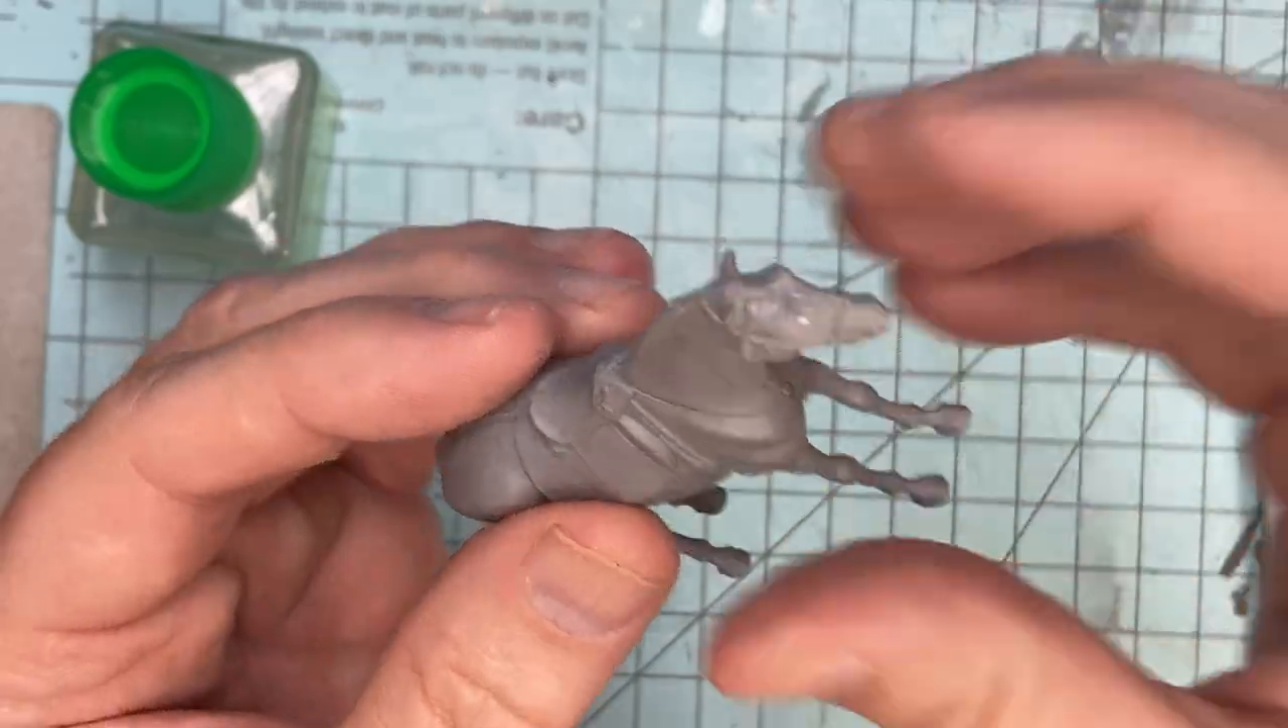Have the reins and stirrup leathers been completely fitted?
No.